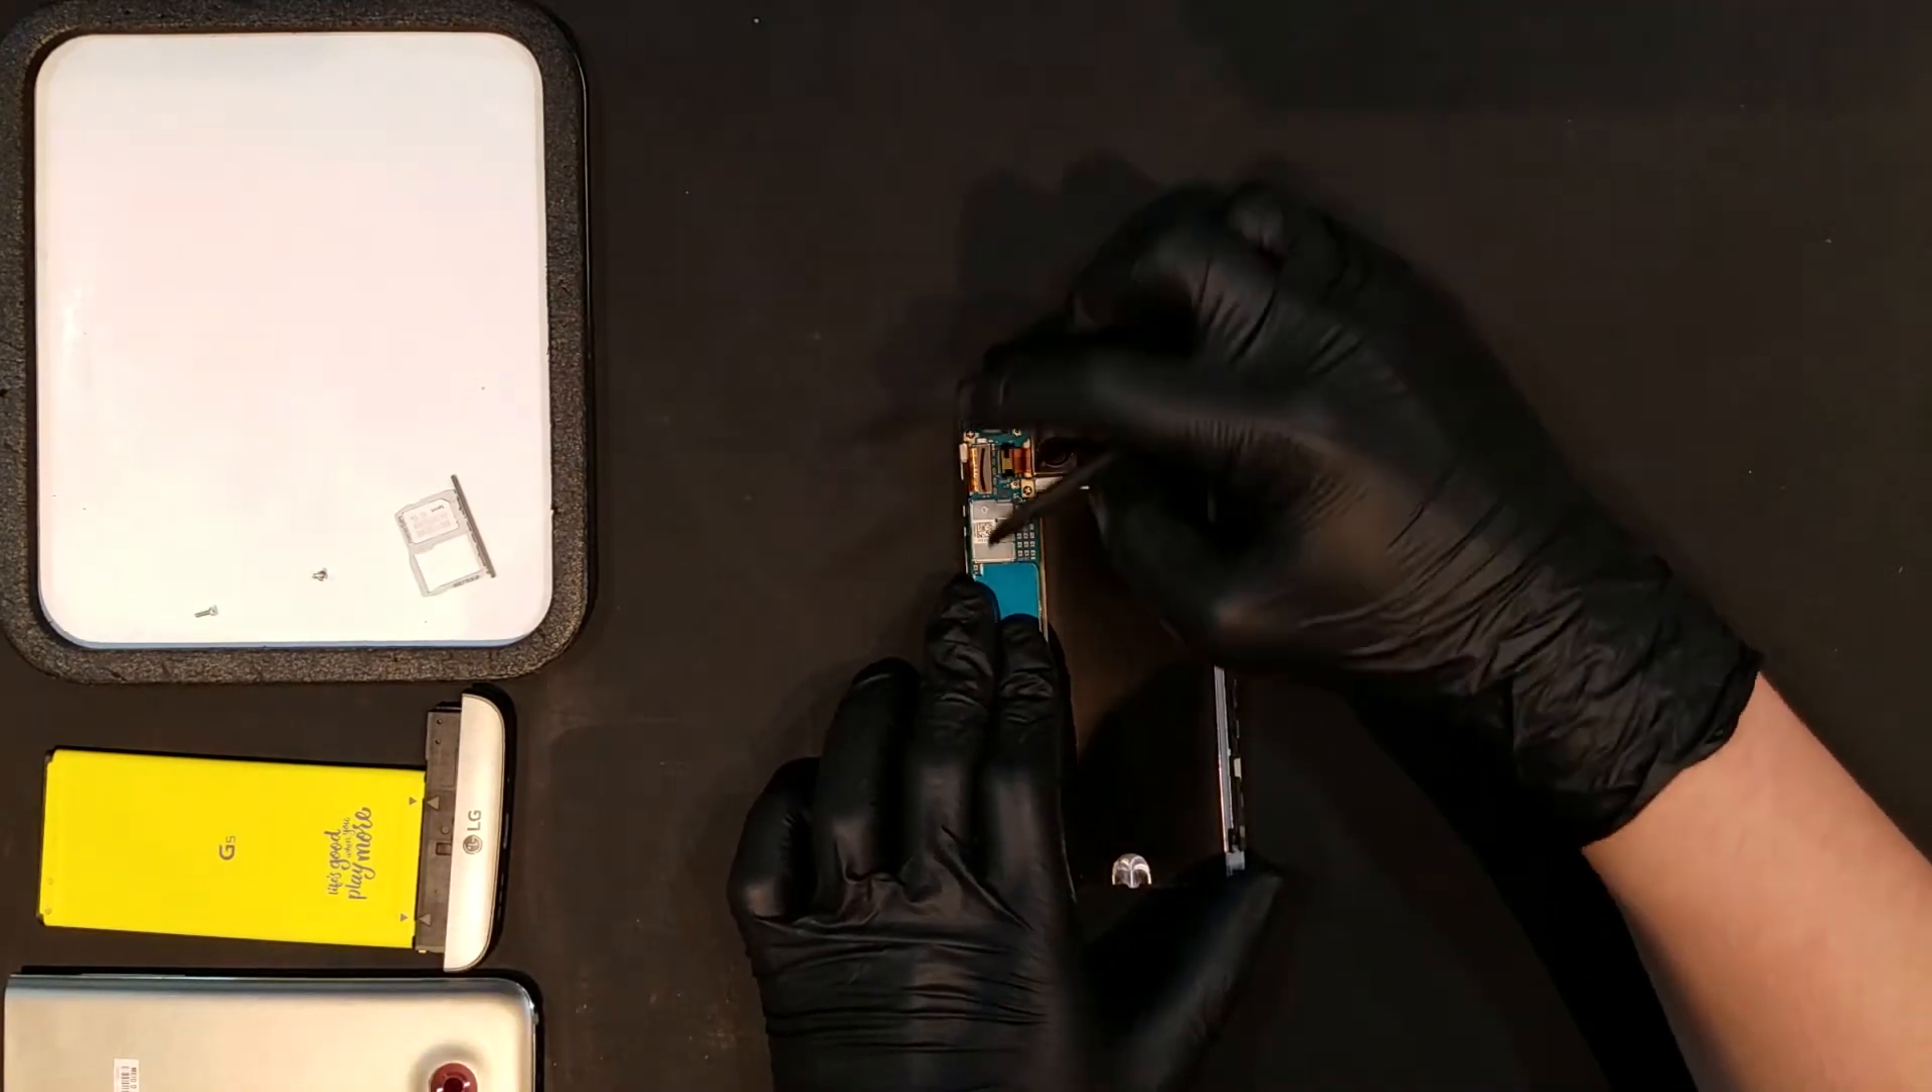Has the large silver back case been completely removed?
Yes.